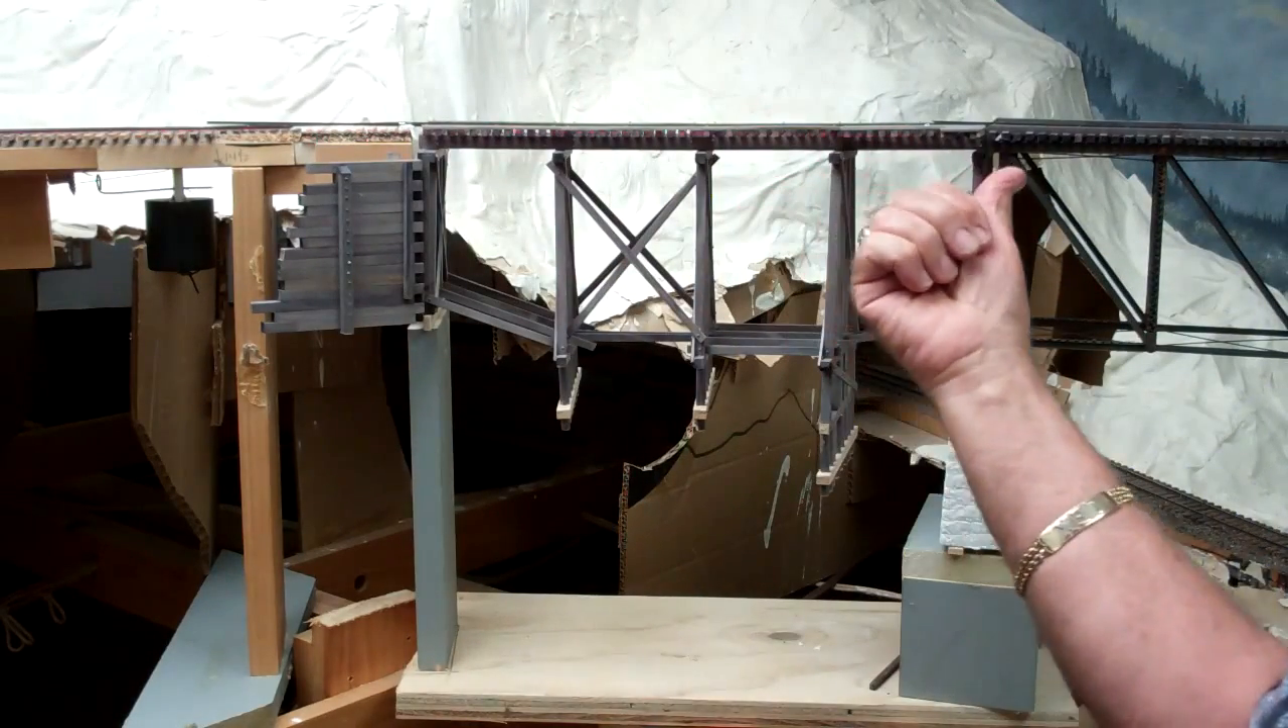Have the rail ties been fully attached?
Yes.